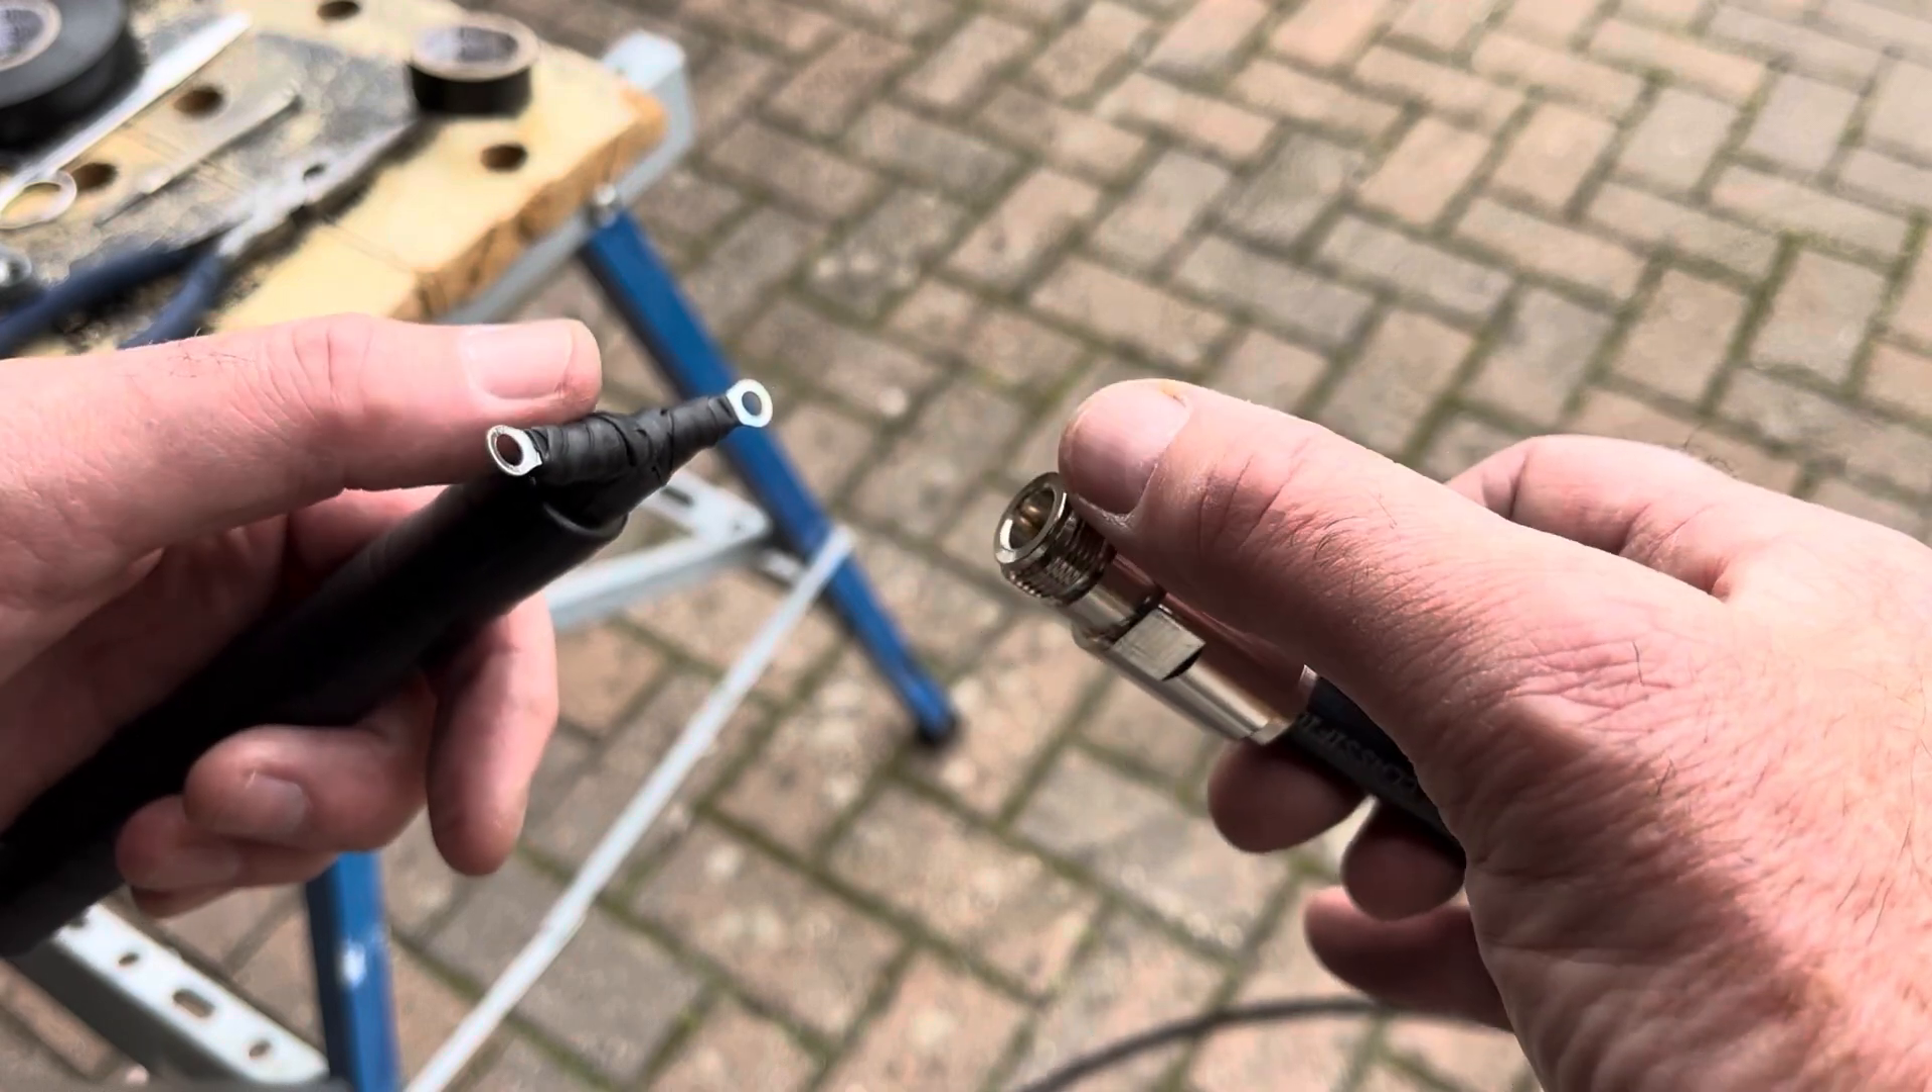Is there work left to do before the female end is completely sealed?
Yes.